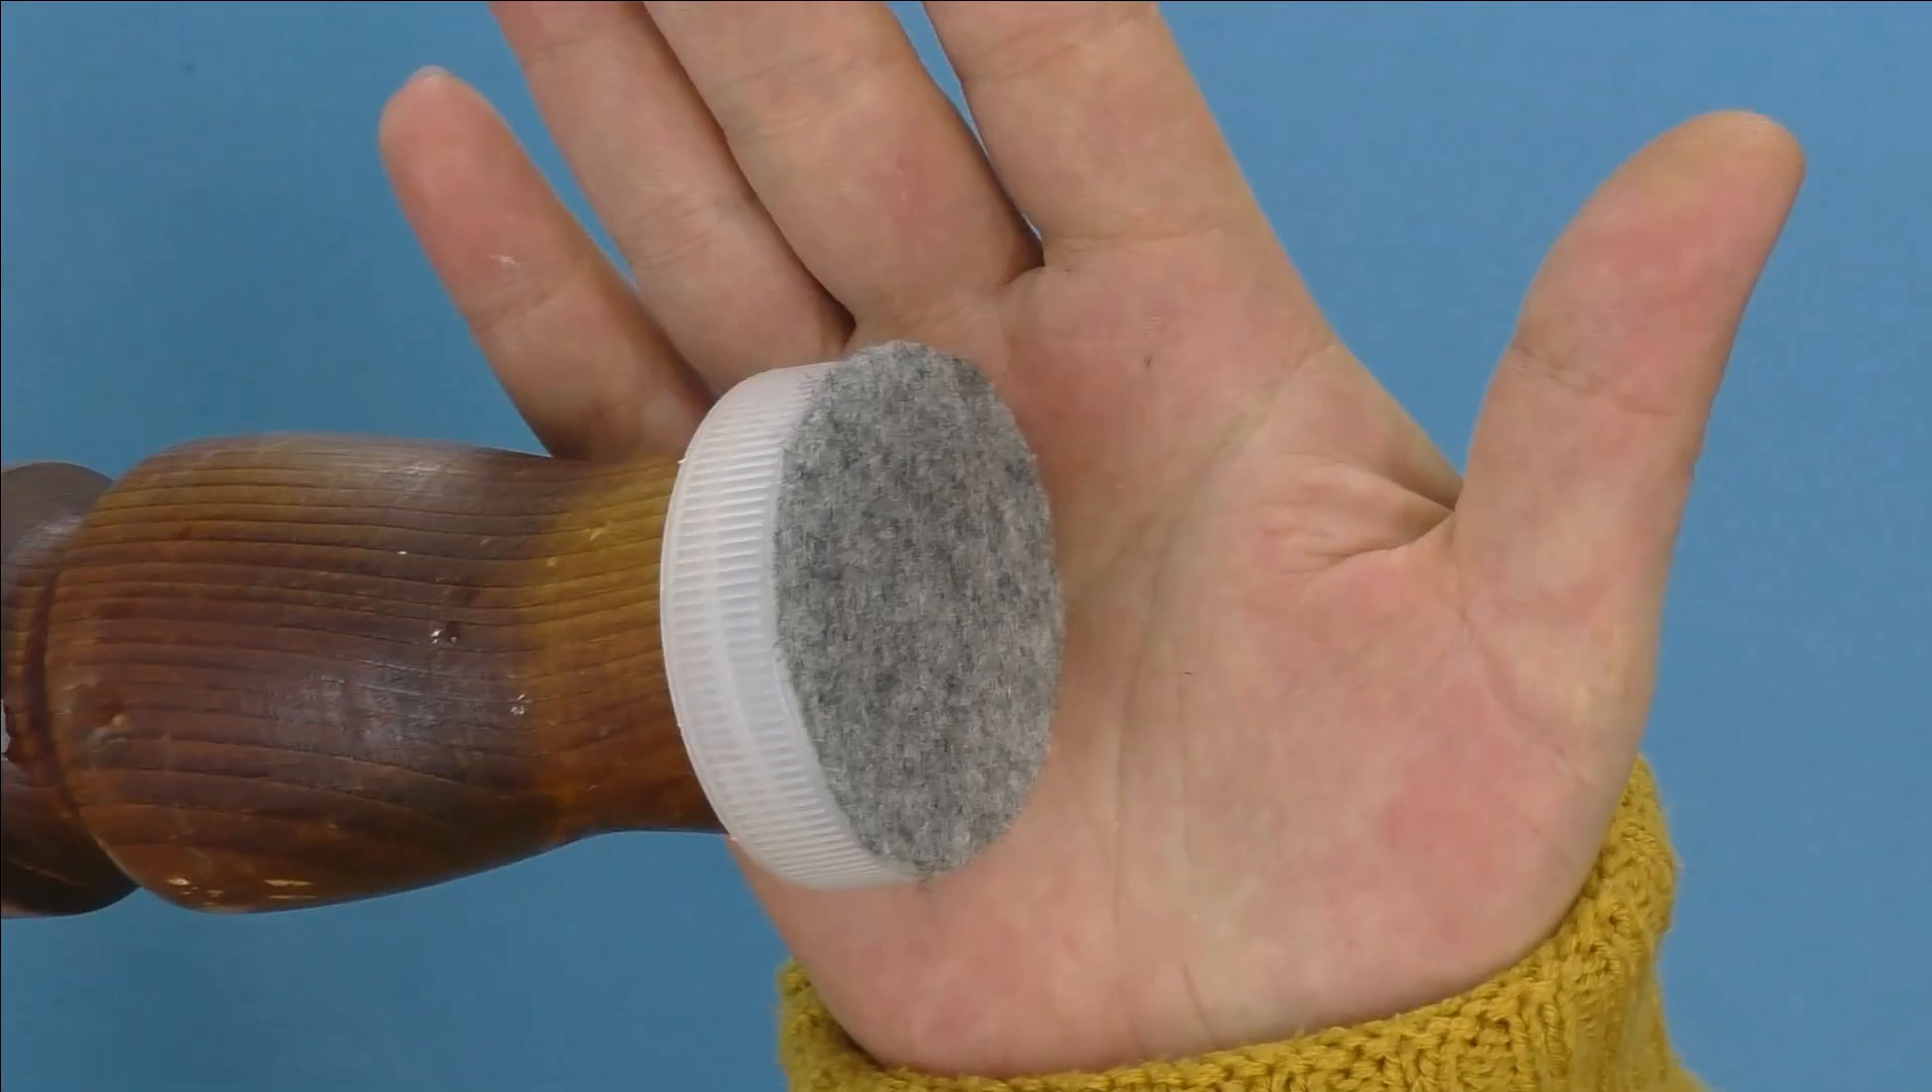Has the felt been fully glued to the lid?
Yes.